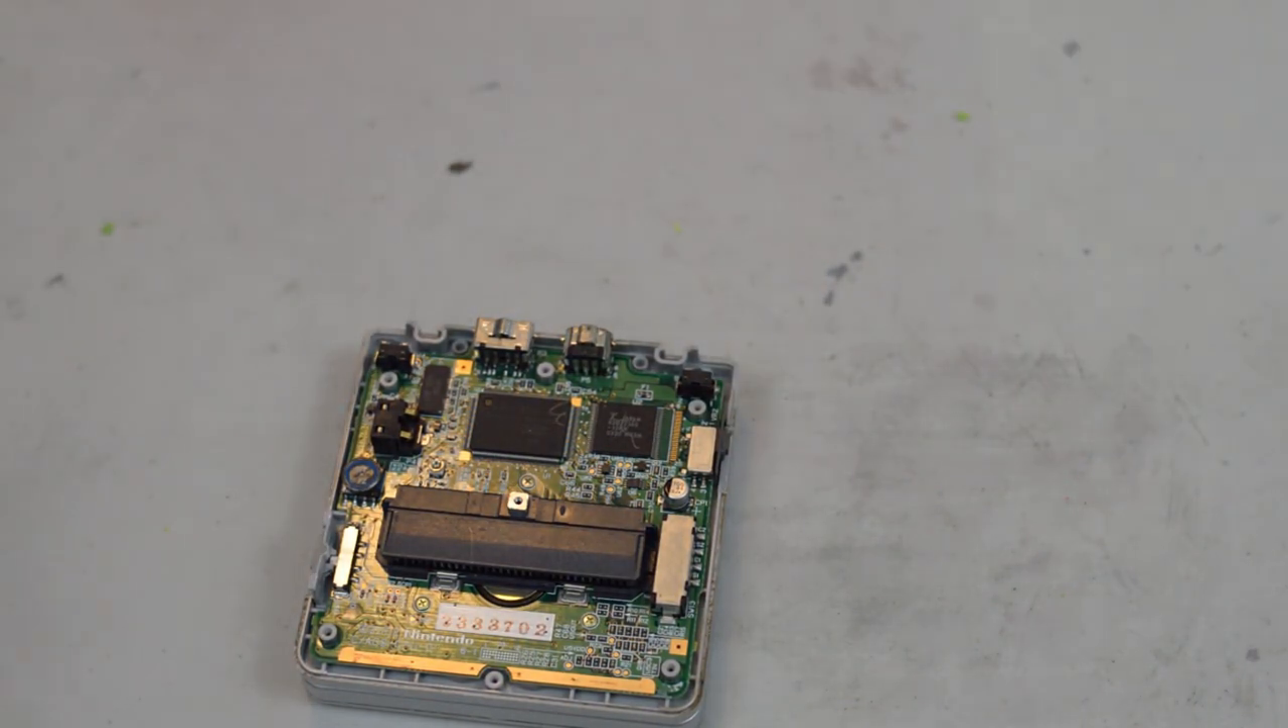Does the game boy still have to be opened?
No.